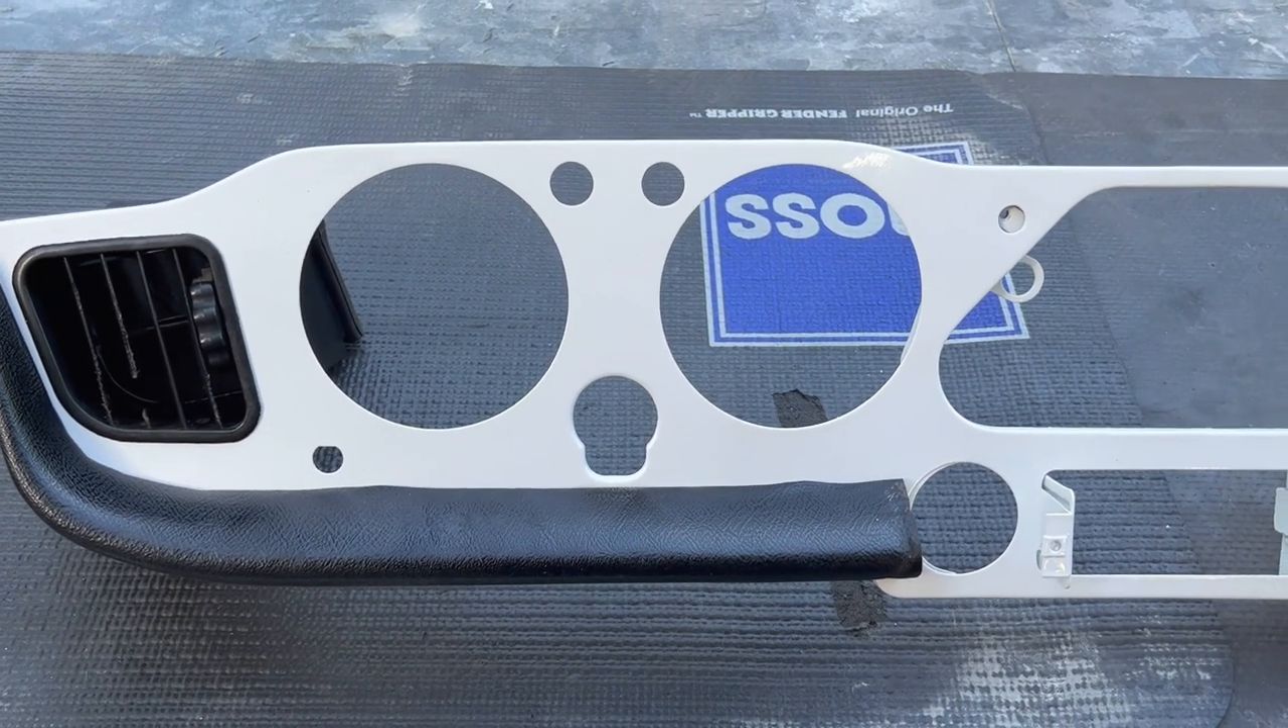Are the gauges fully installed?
No.